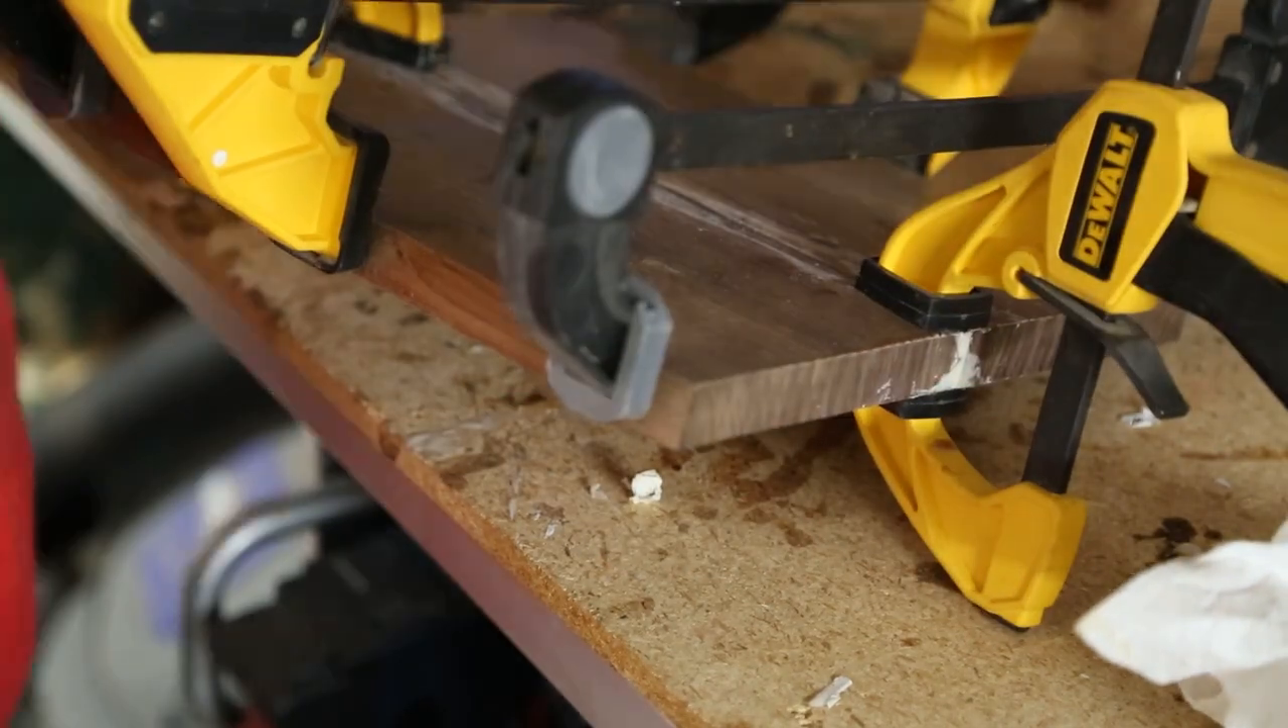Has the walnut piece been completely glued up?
Yes.